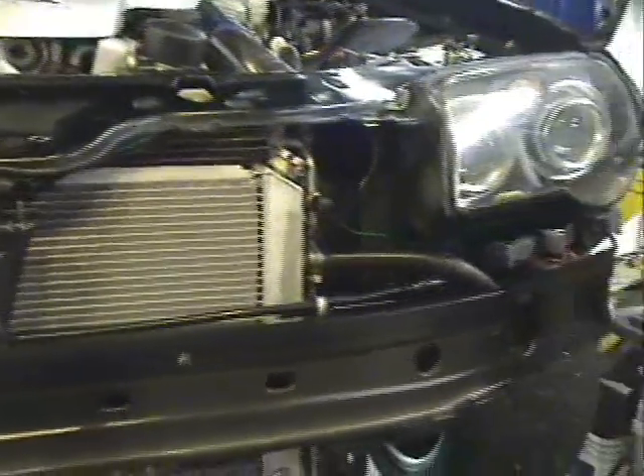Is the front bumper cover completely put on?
No.